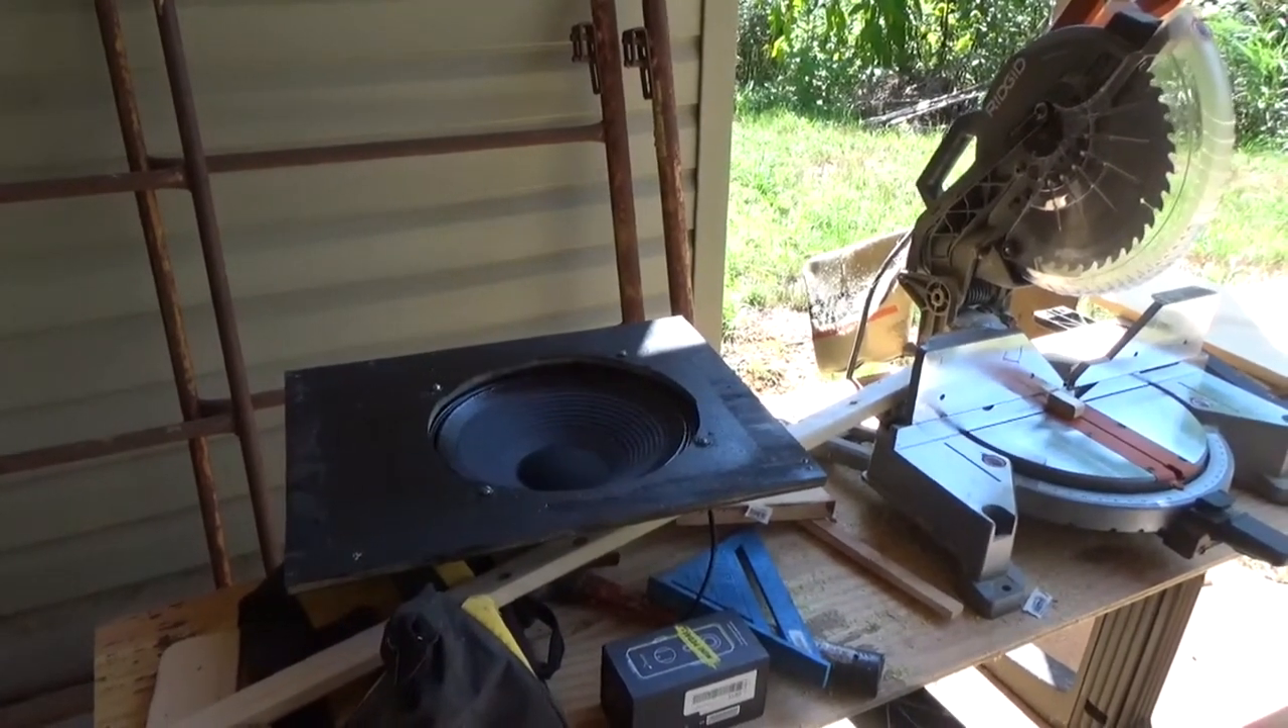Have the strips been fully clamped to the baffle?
No.